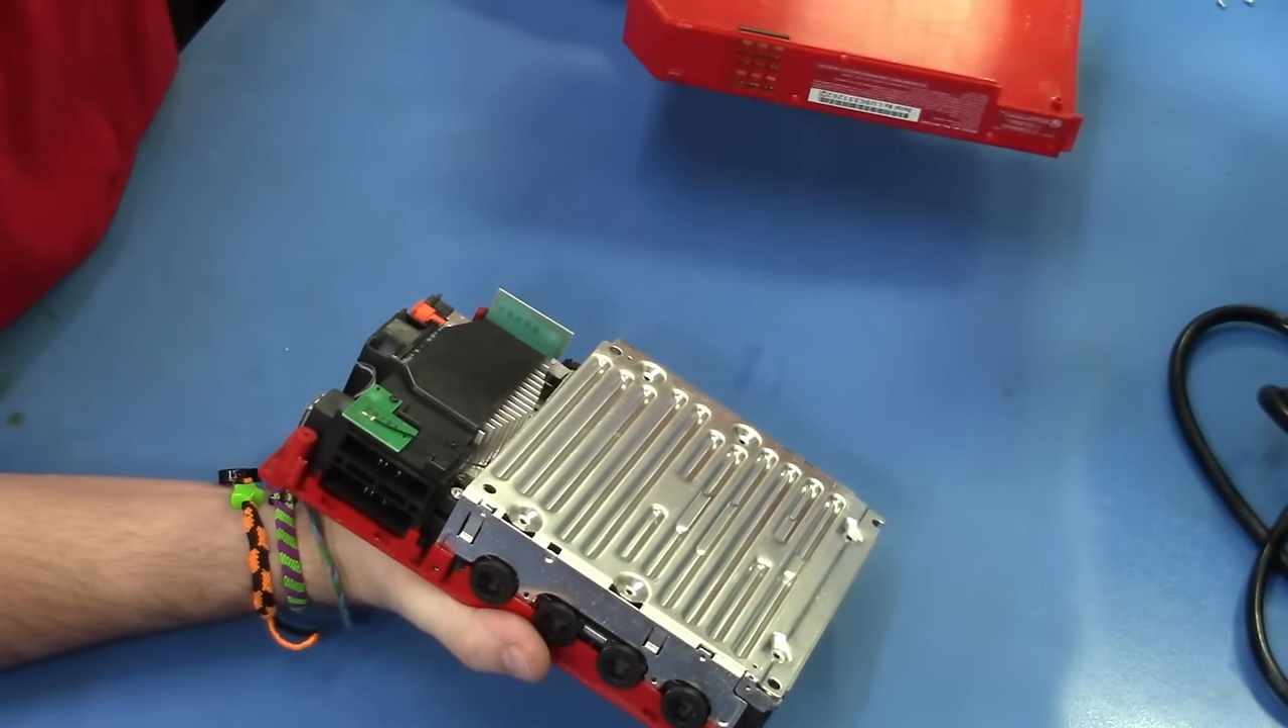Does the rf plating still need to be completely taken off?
Yes.